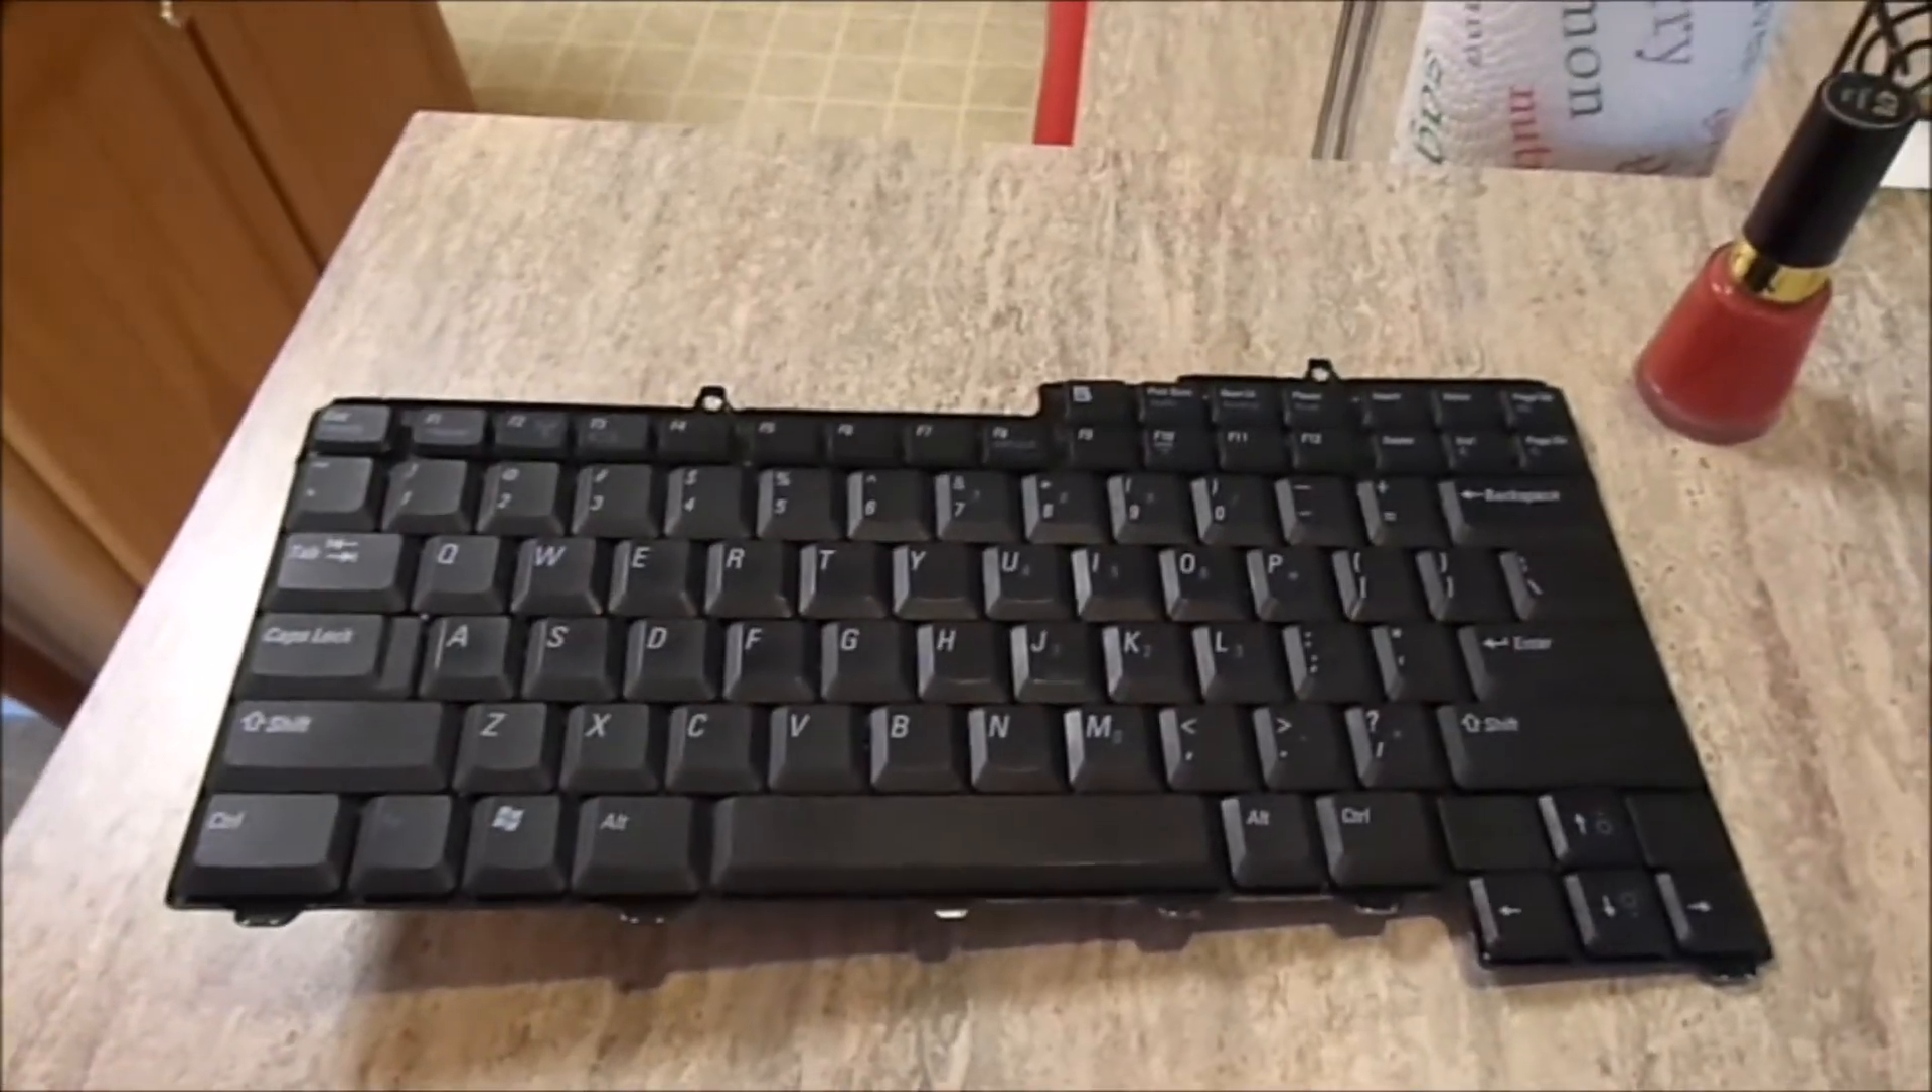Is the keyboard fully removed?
Yes.